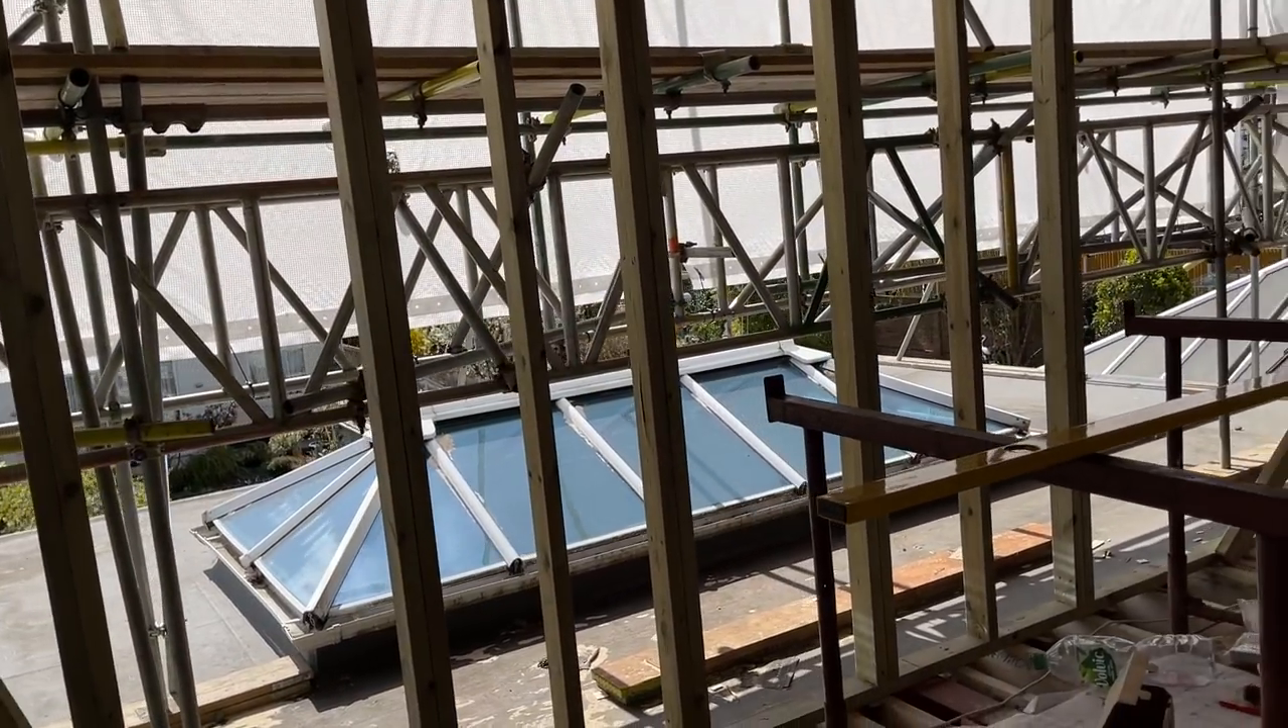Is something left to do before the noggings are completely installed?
Yes.